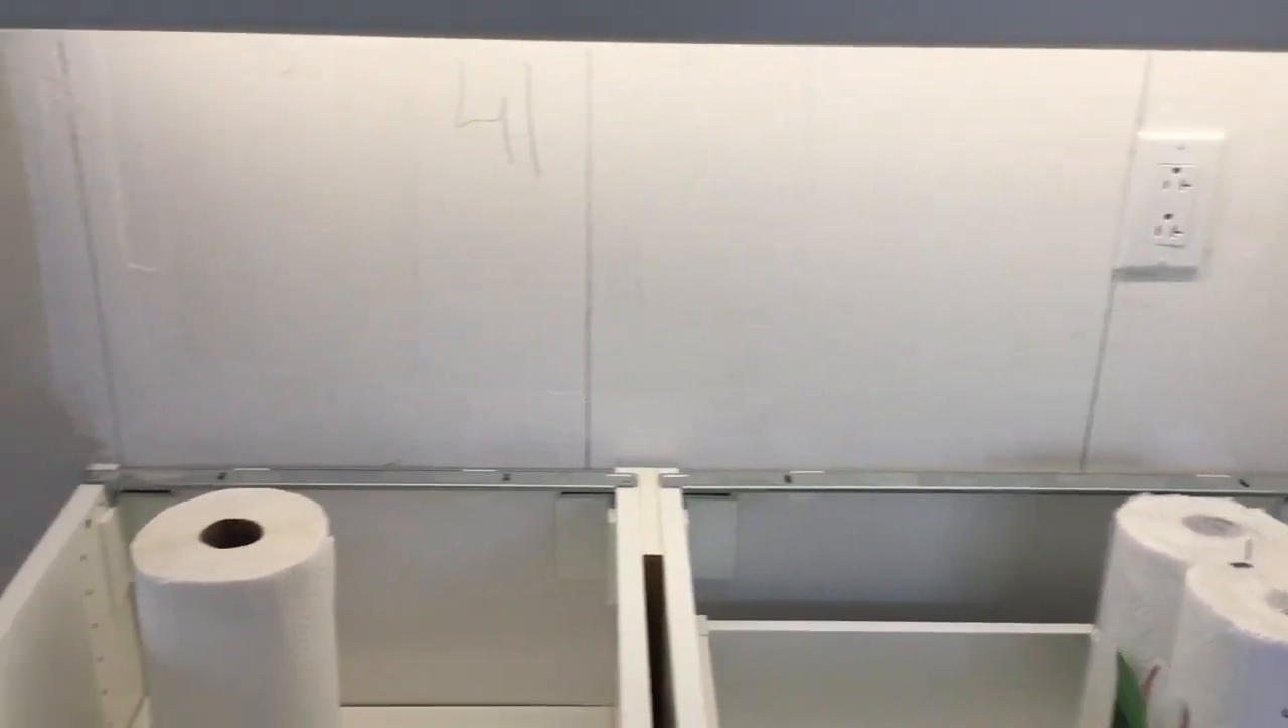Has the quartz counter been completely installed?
No.